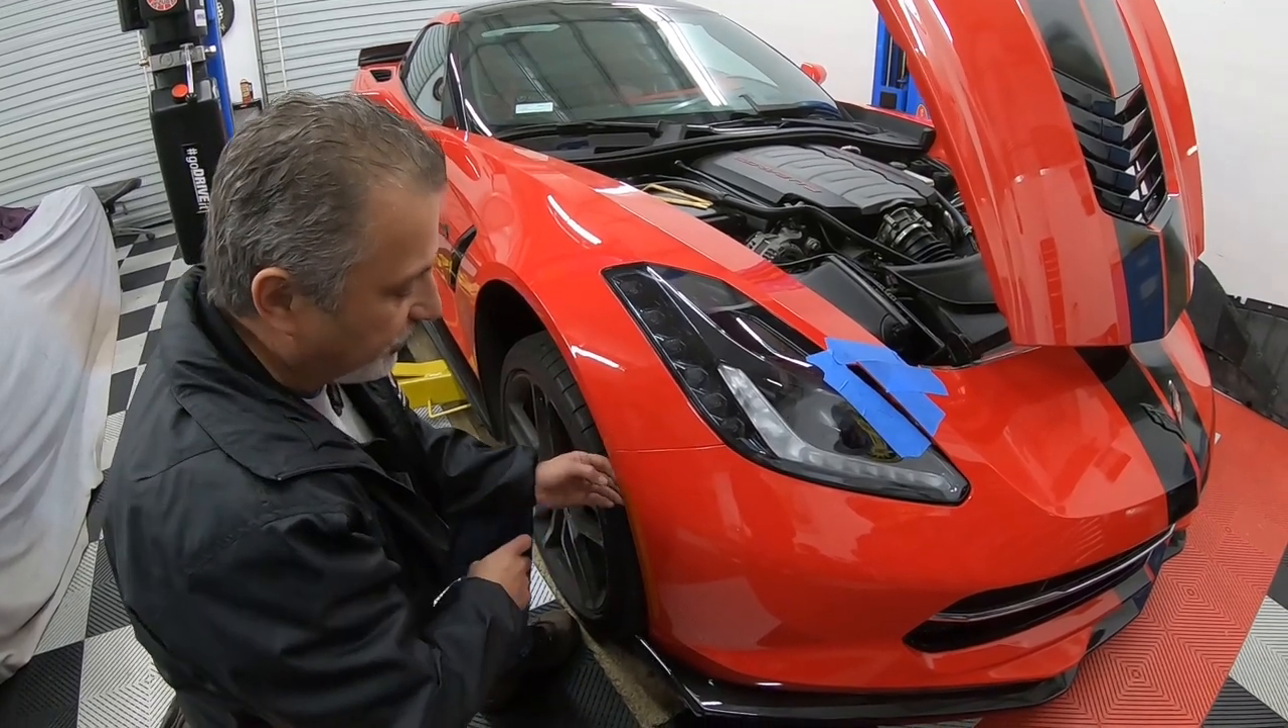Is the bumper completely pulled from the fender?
No.